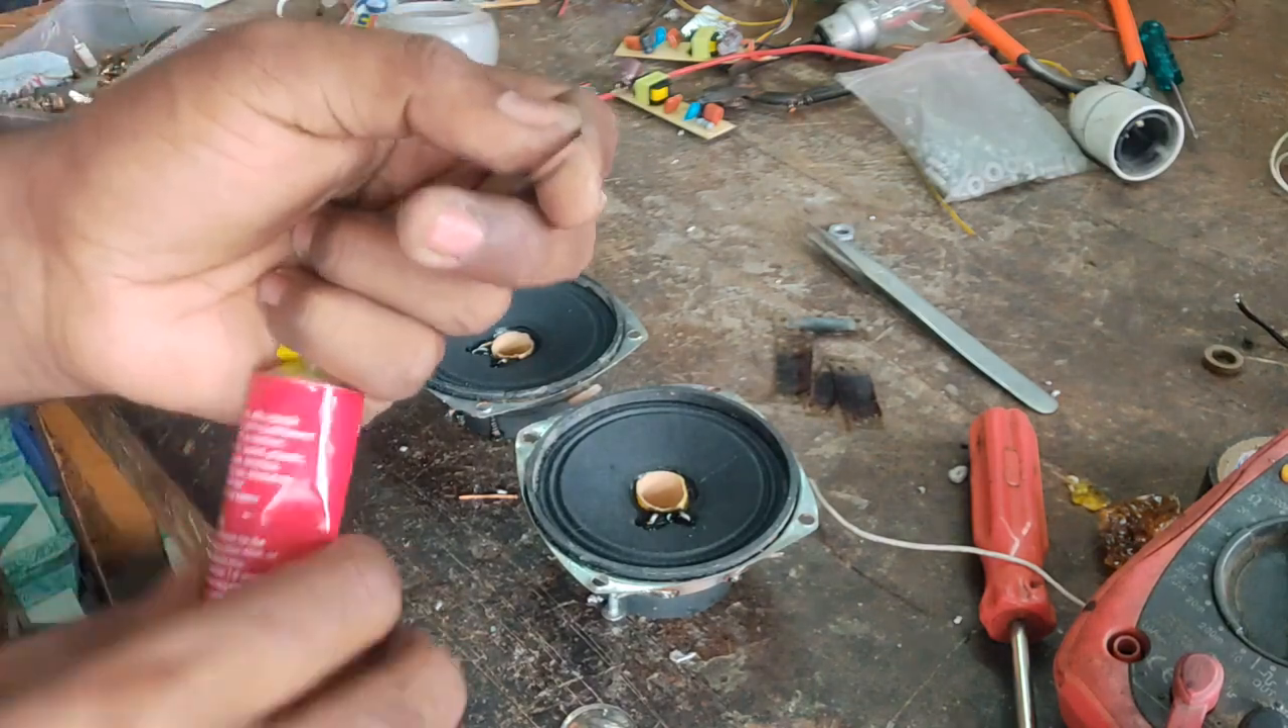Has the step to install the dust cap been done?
No.